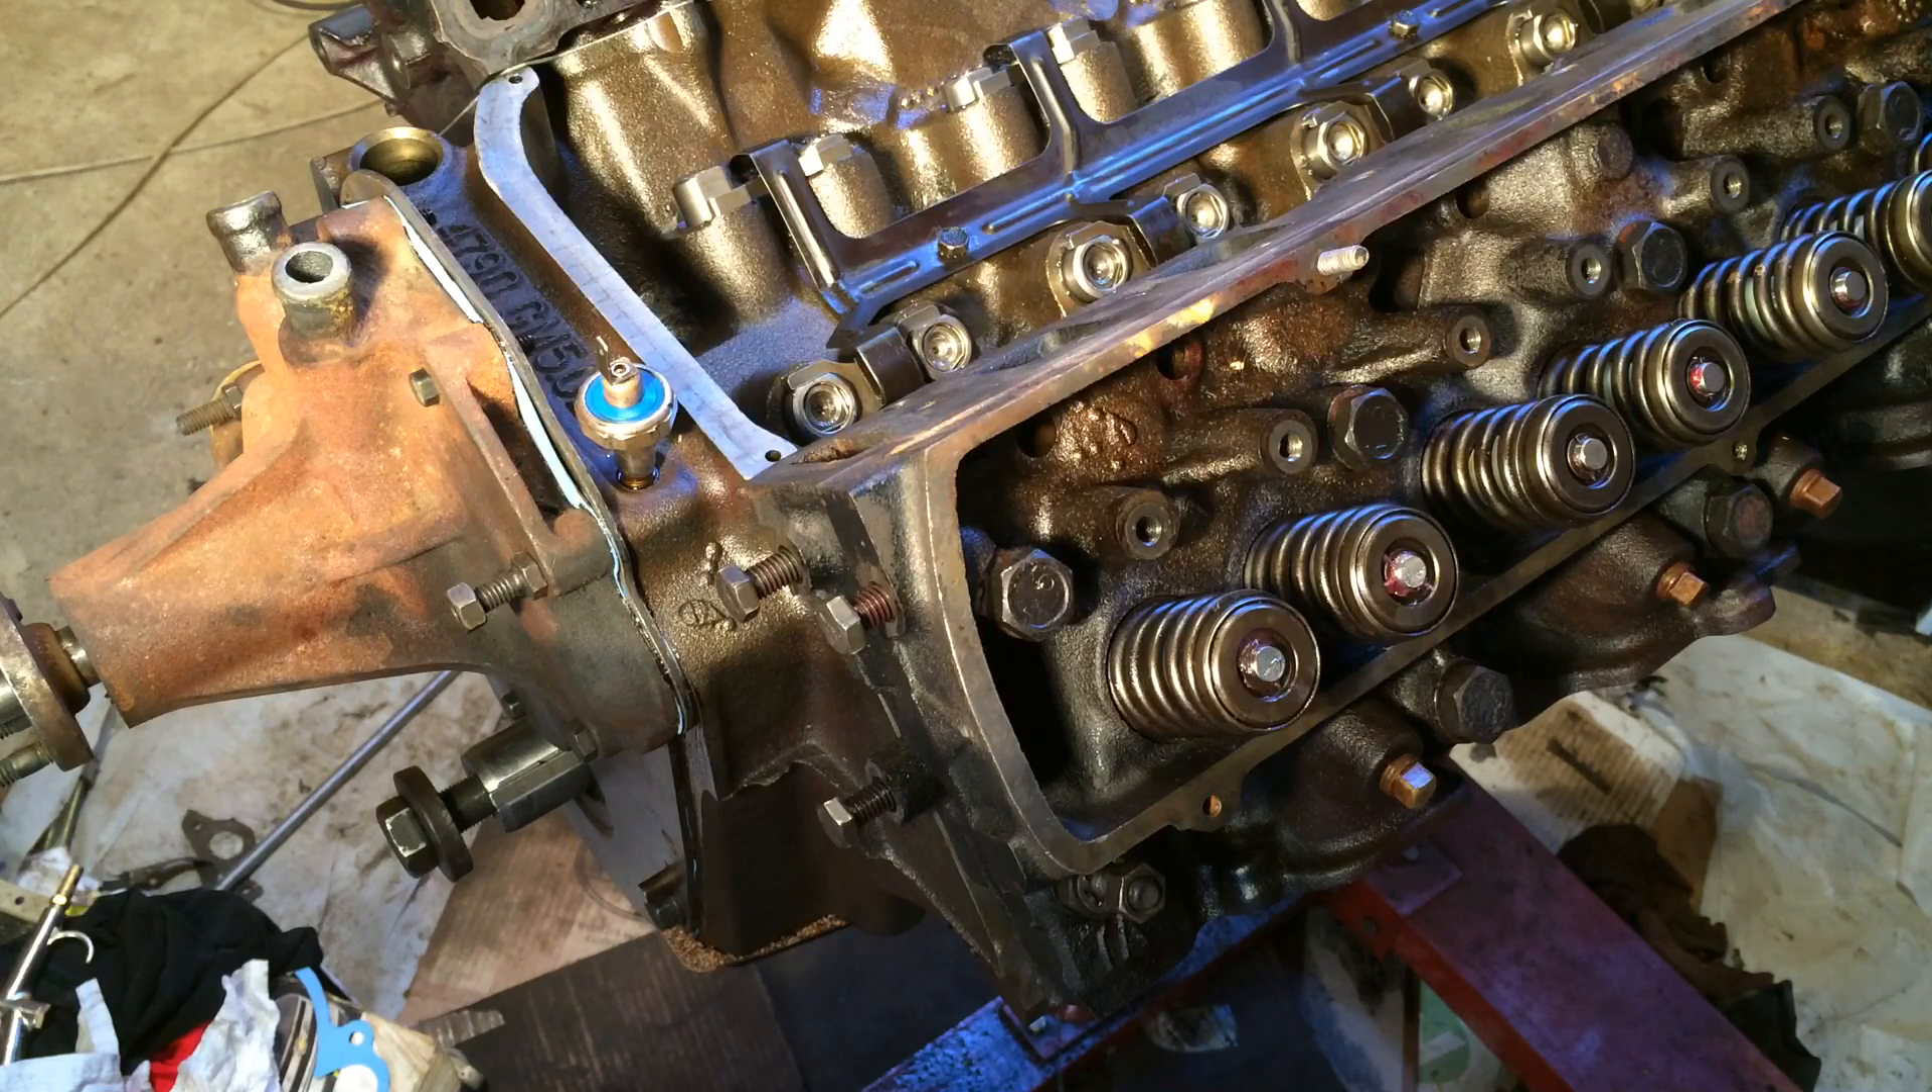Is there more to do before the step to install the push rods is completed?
Yes.